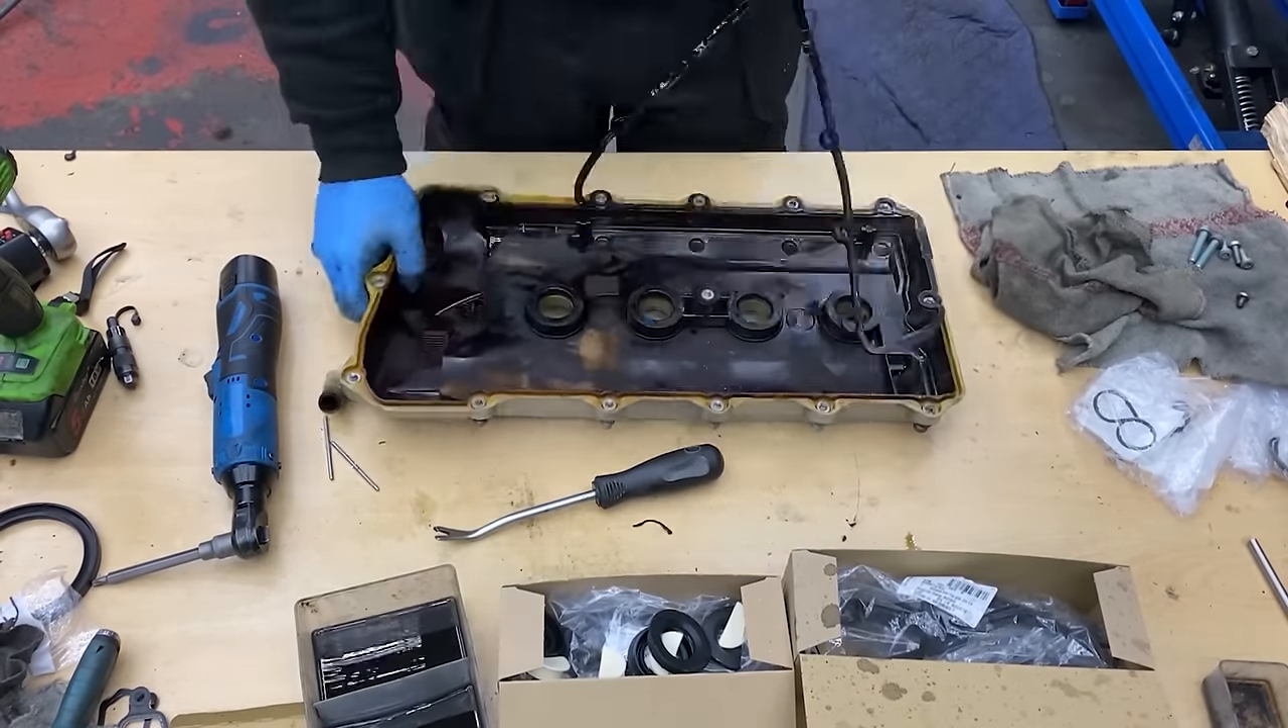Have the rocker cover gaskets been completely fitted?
No.